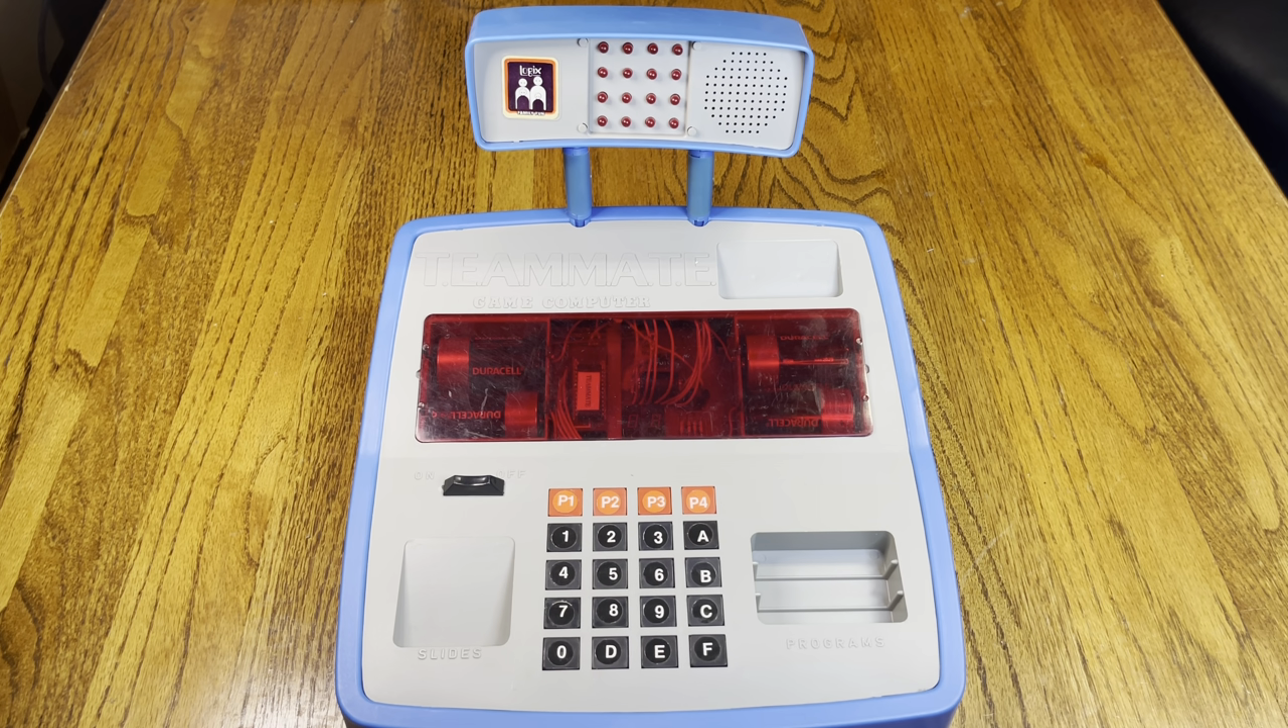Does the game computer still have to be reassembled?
No.